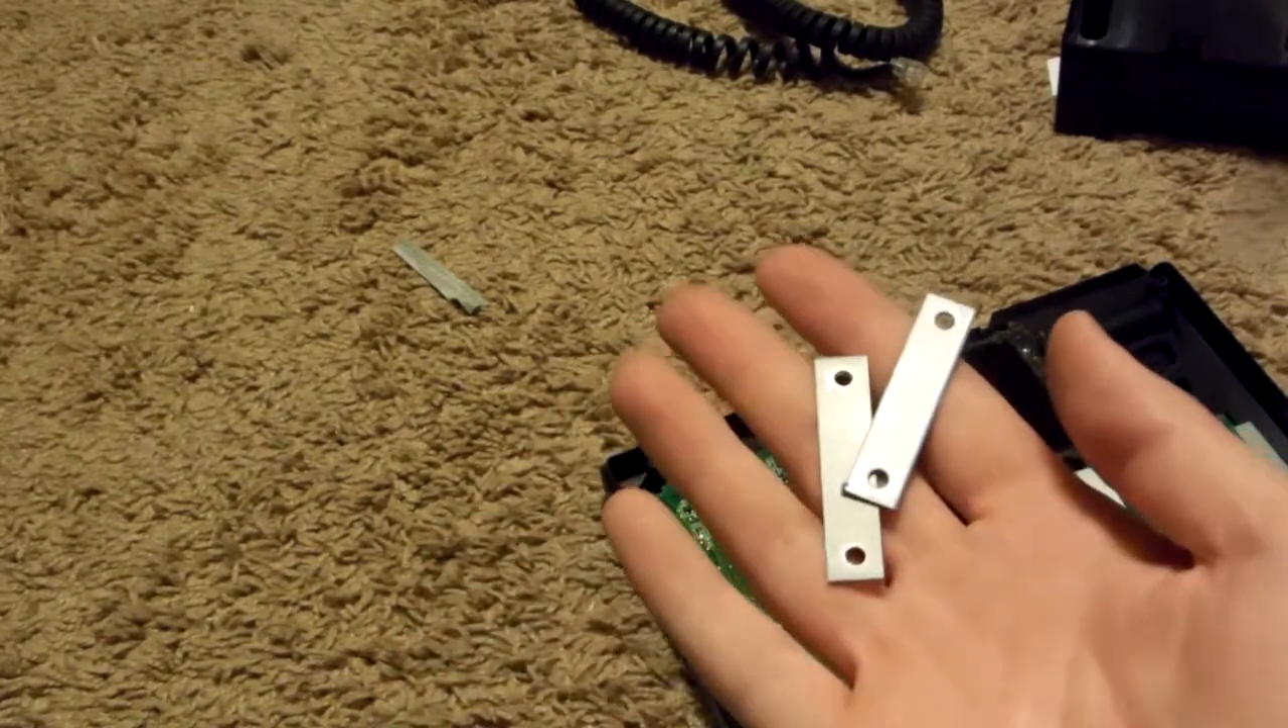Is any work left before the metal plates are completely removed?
No.